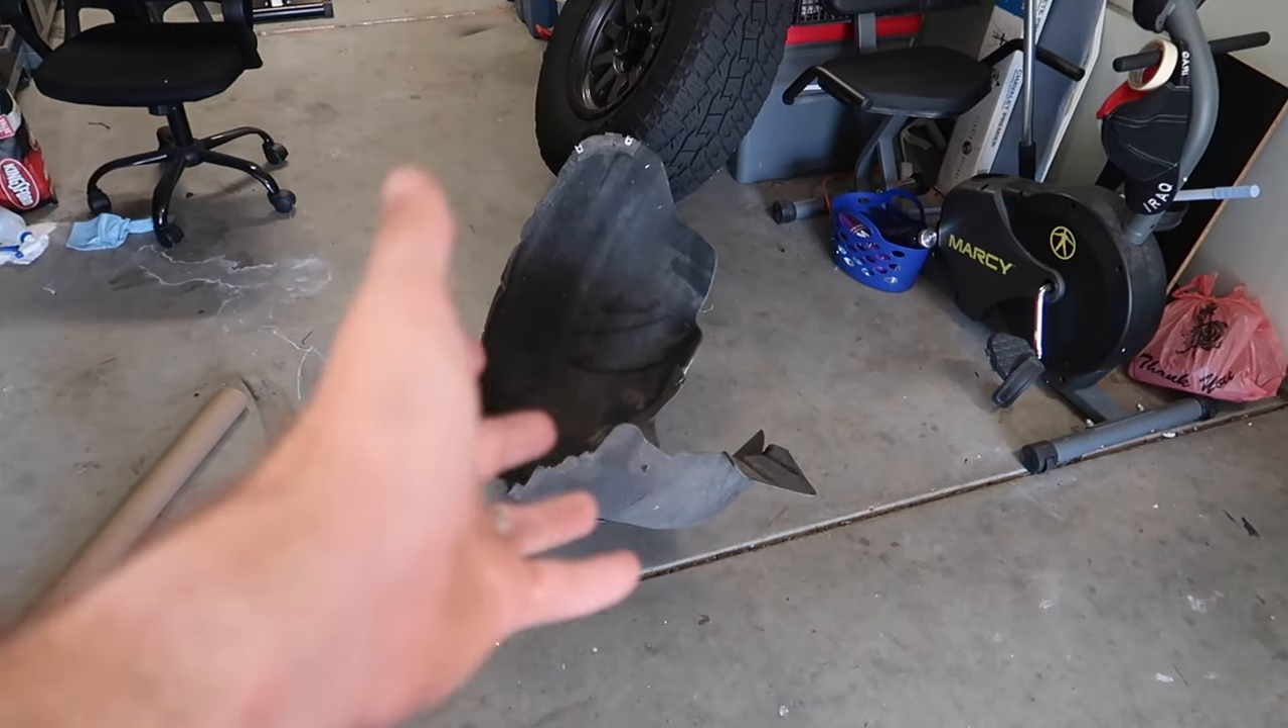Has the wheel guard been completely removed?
Yes.